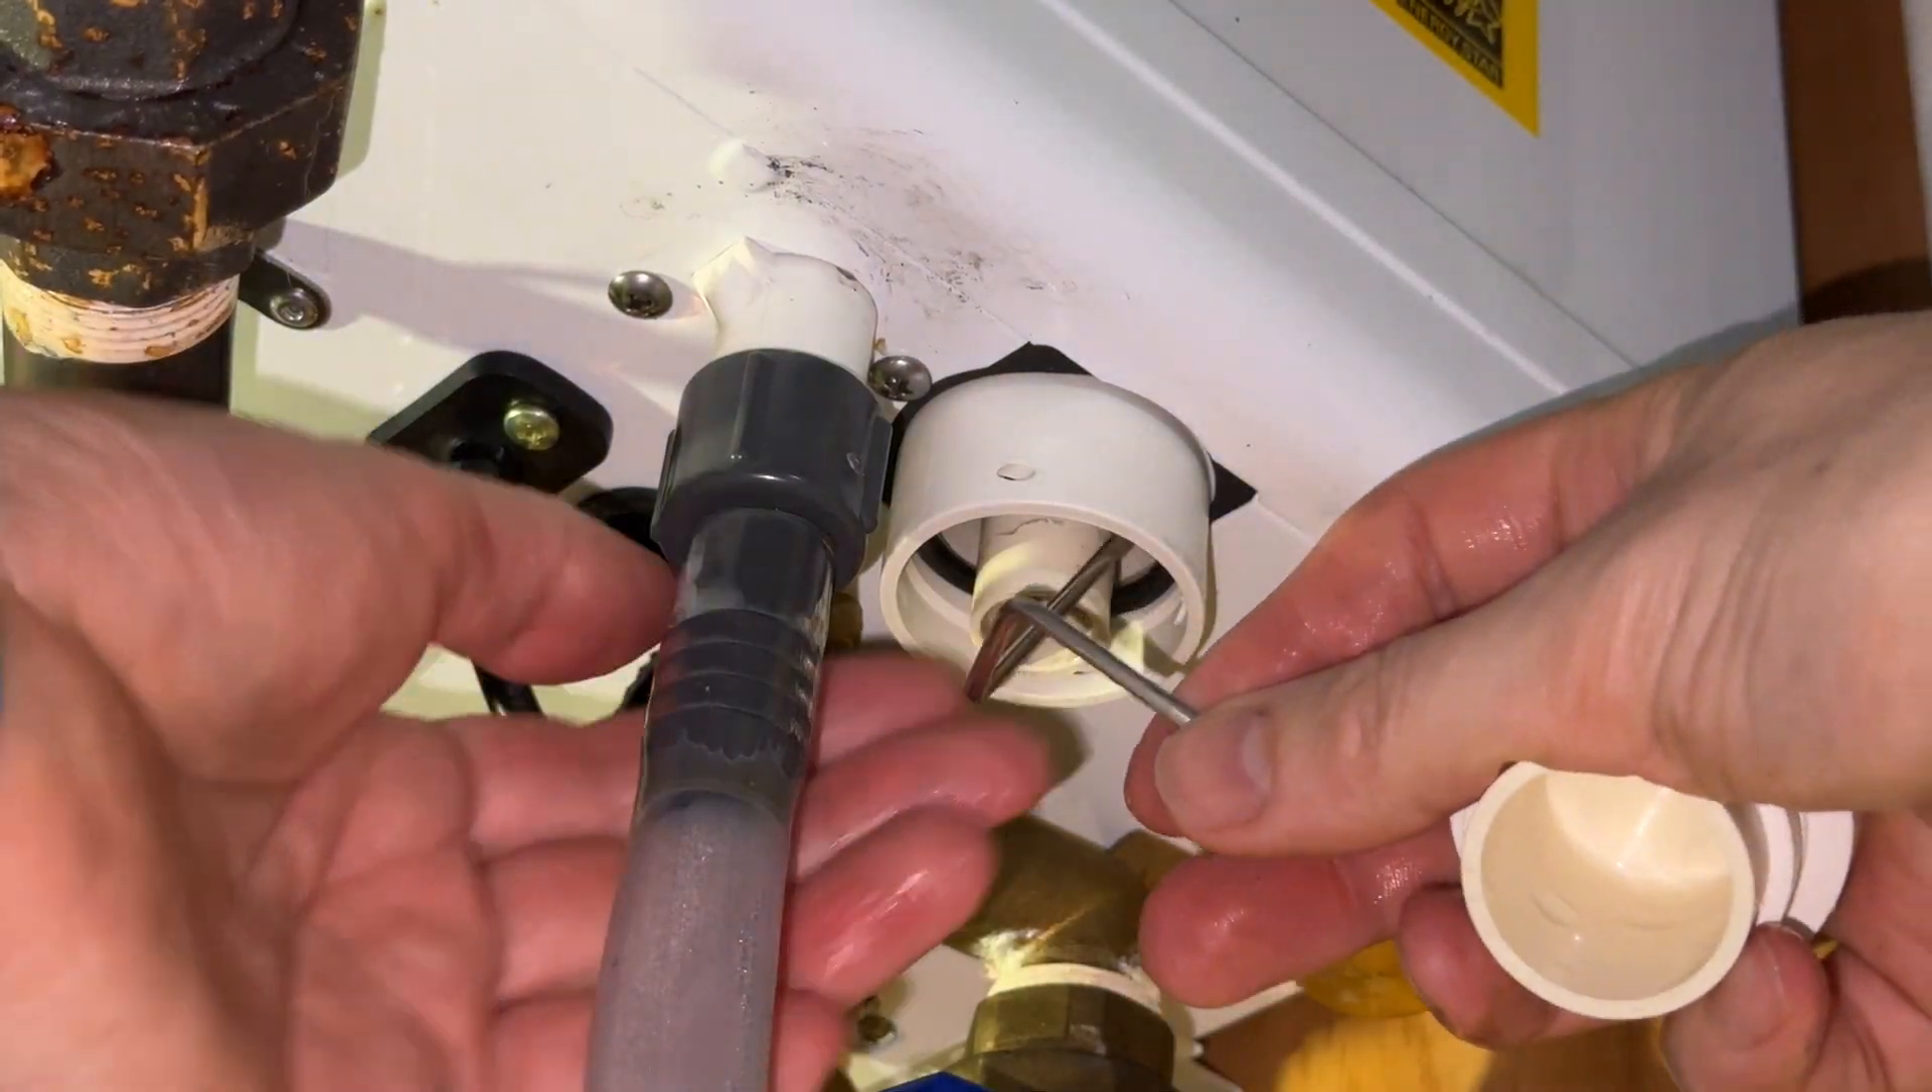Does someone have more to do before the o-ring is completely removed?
Yes.